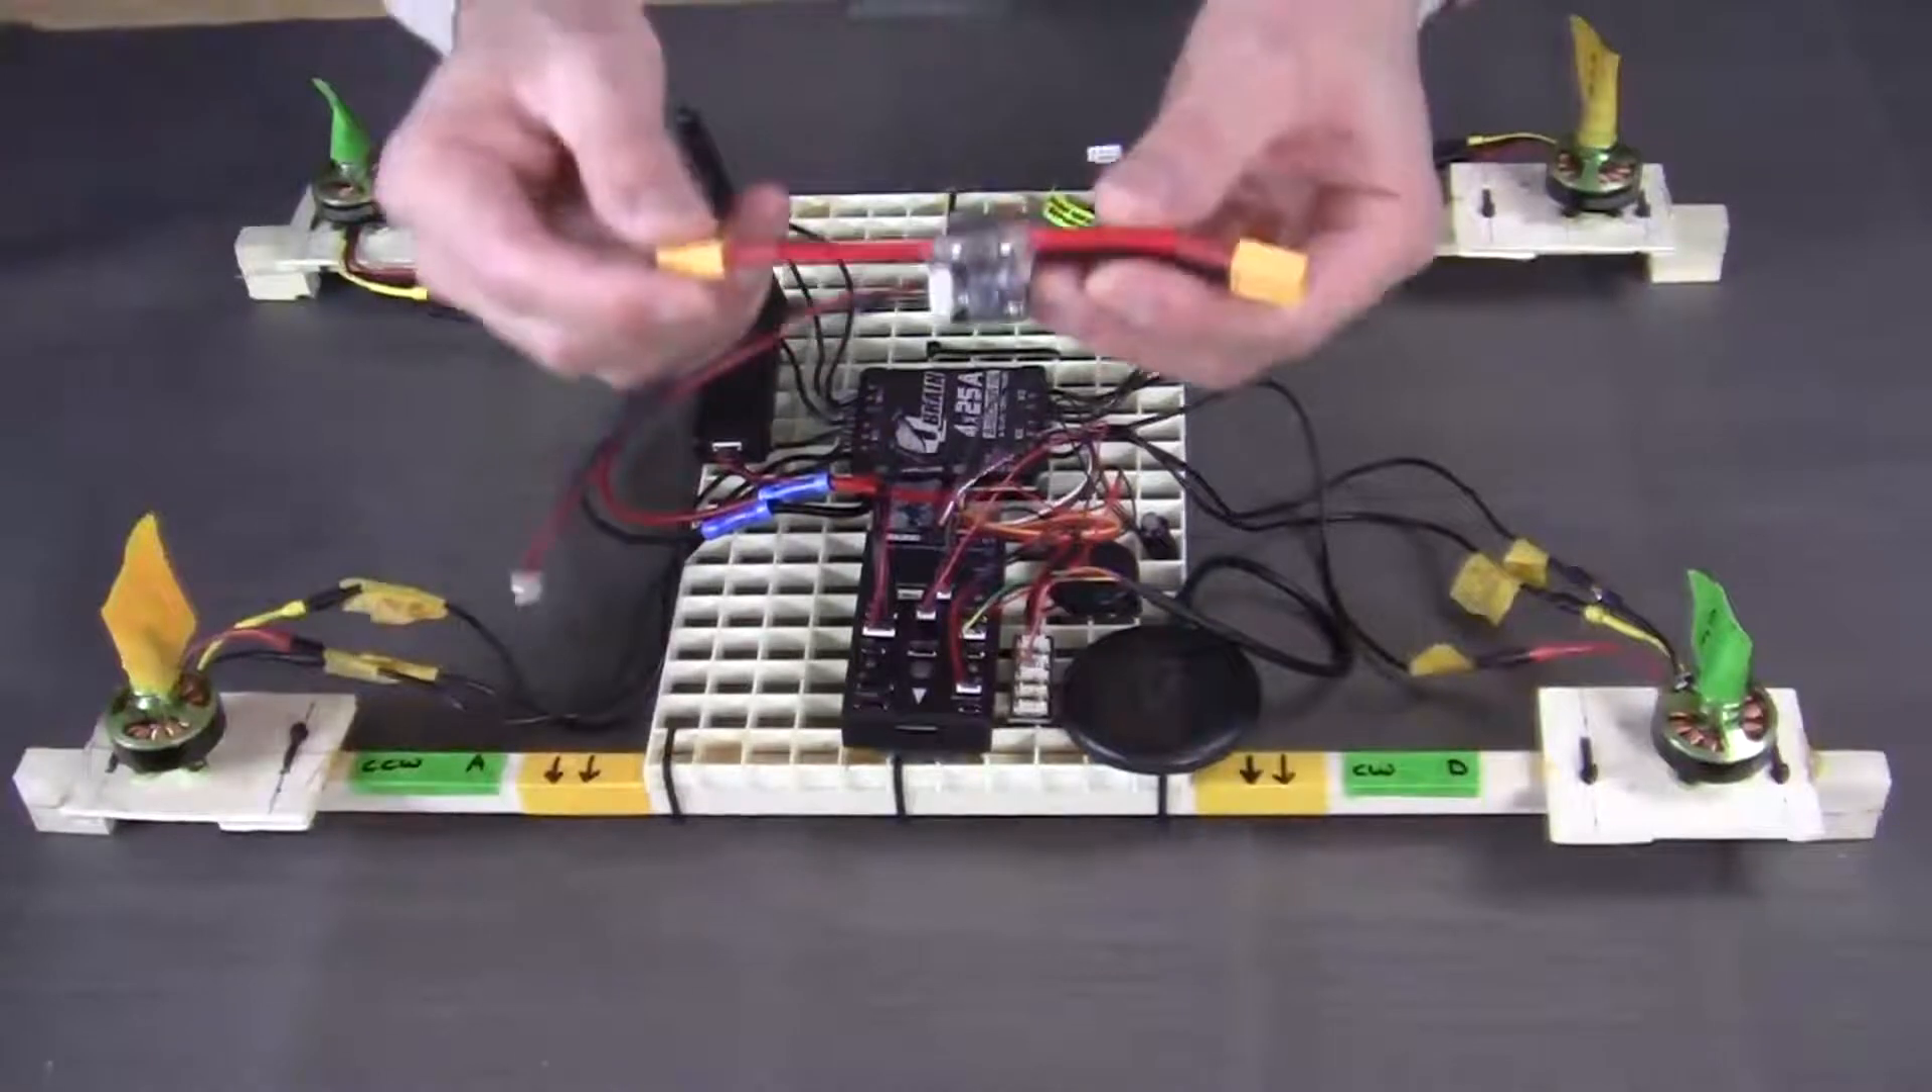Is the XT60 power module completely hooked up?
No.